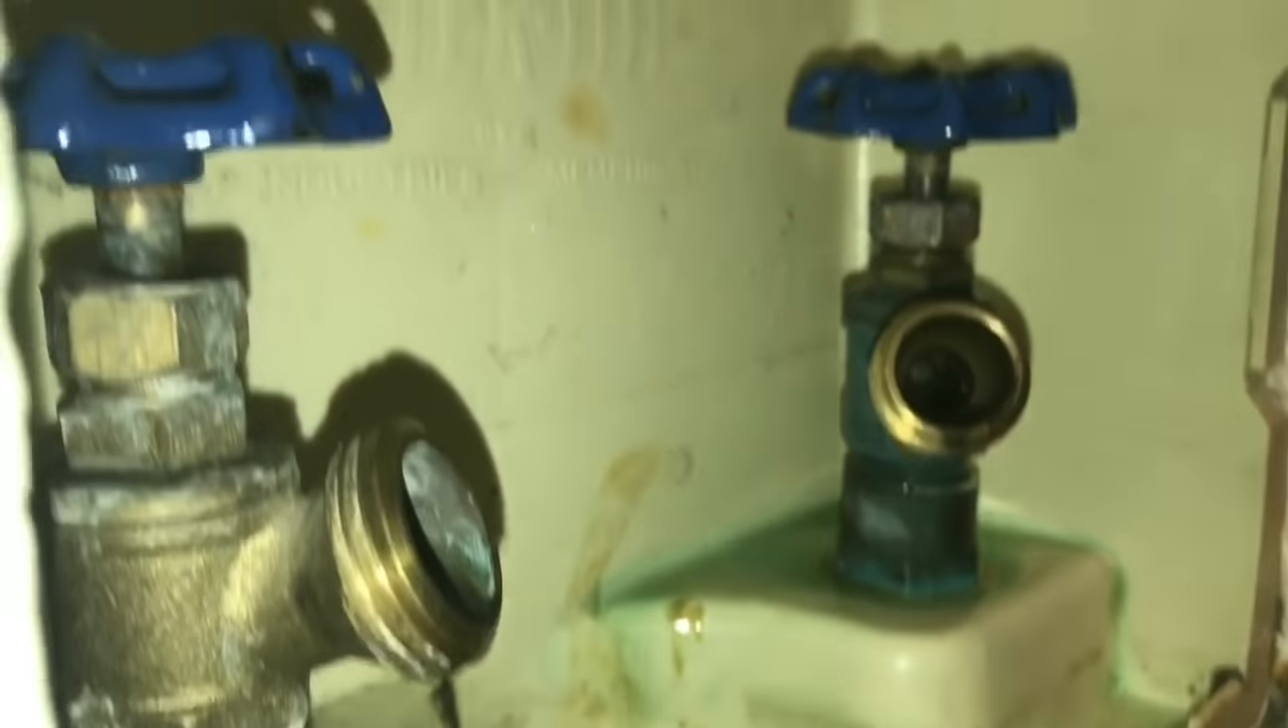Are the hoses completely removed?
Yes.